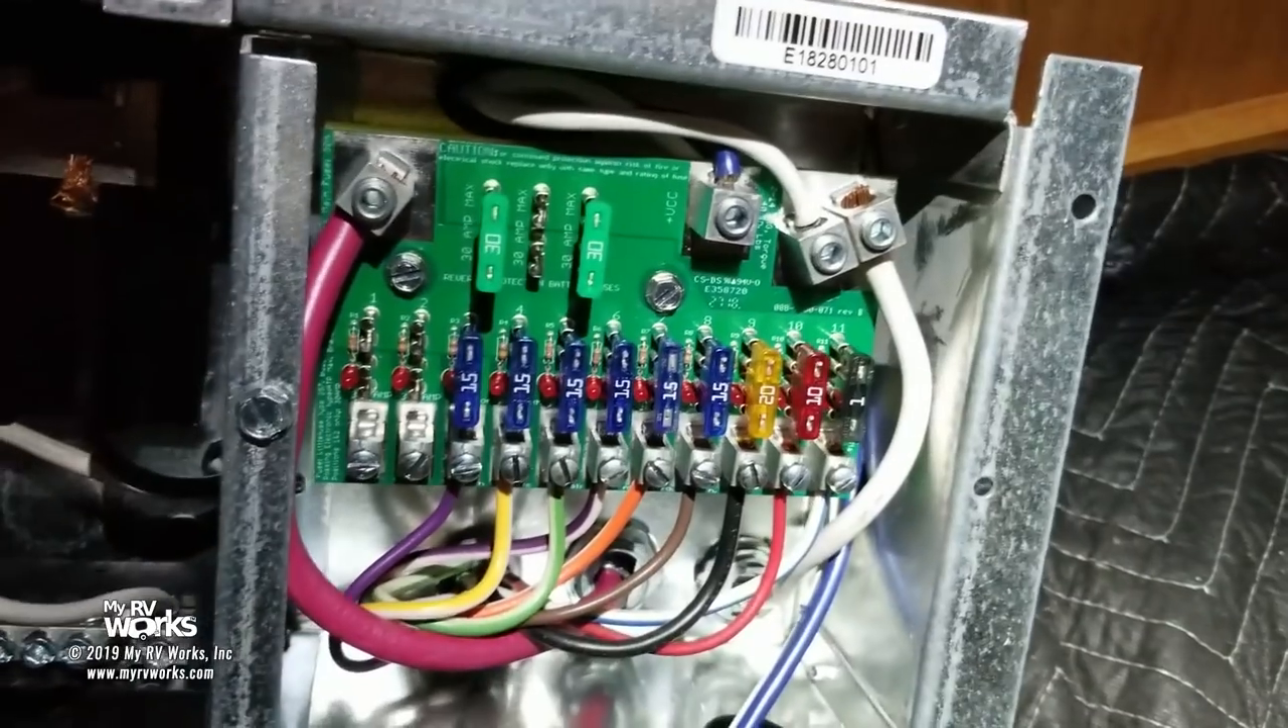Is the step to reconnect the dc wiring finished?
Yes.